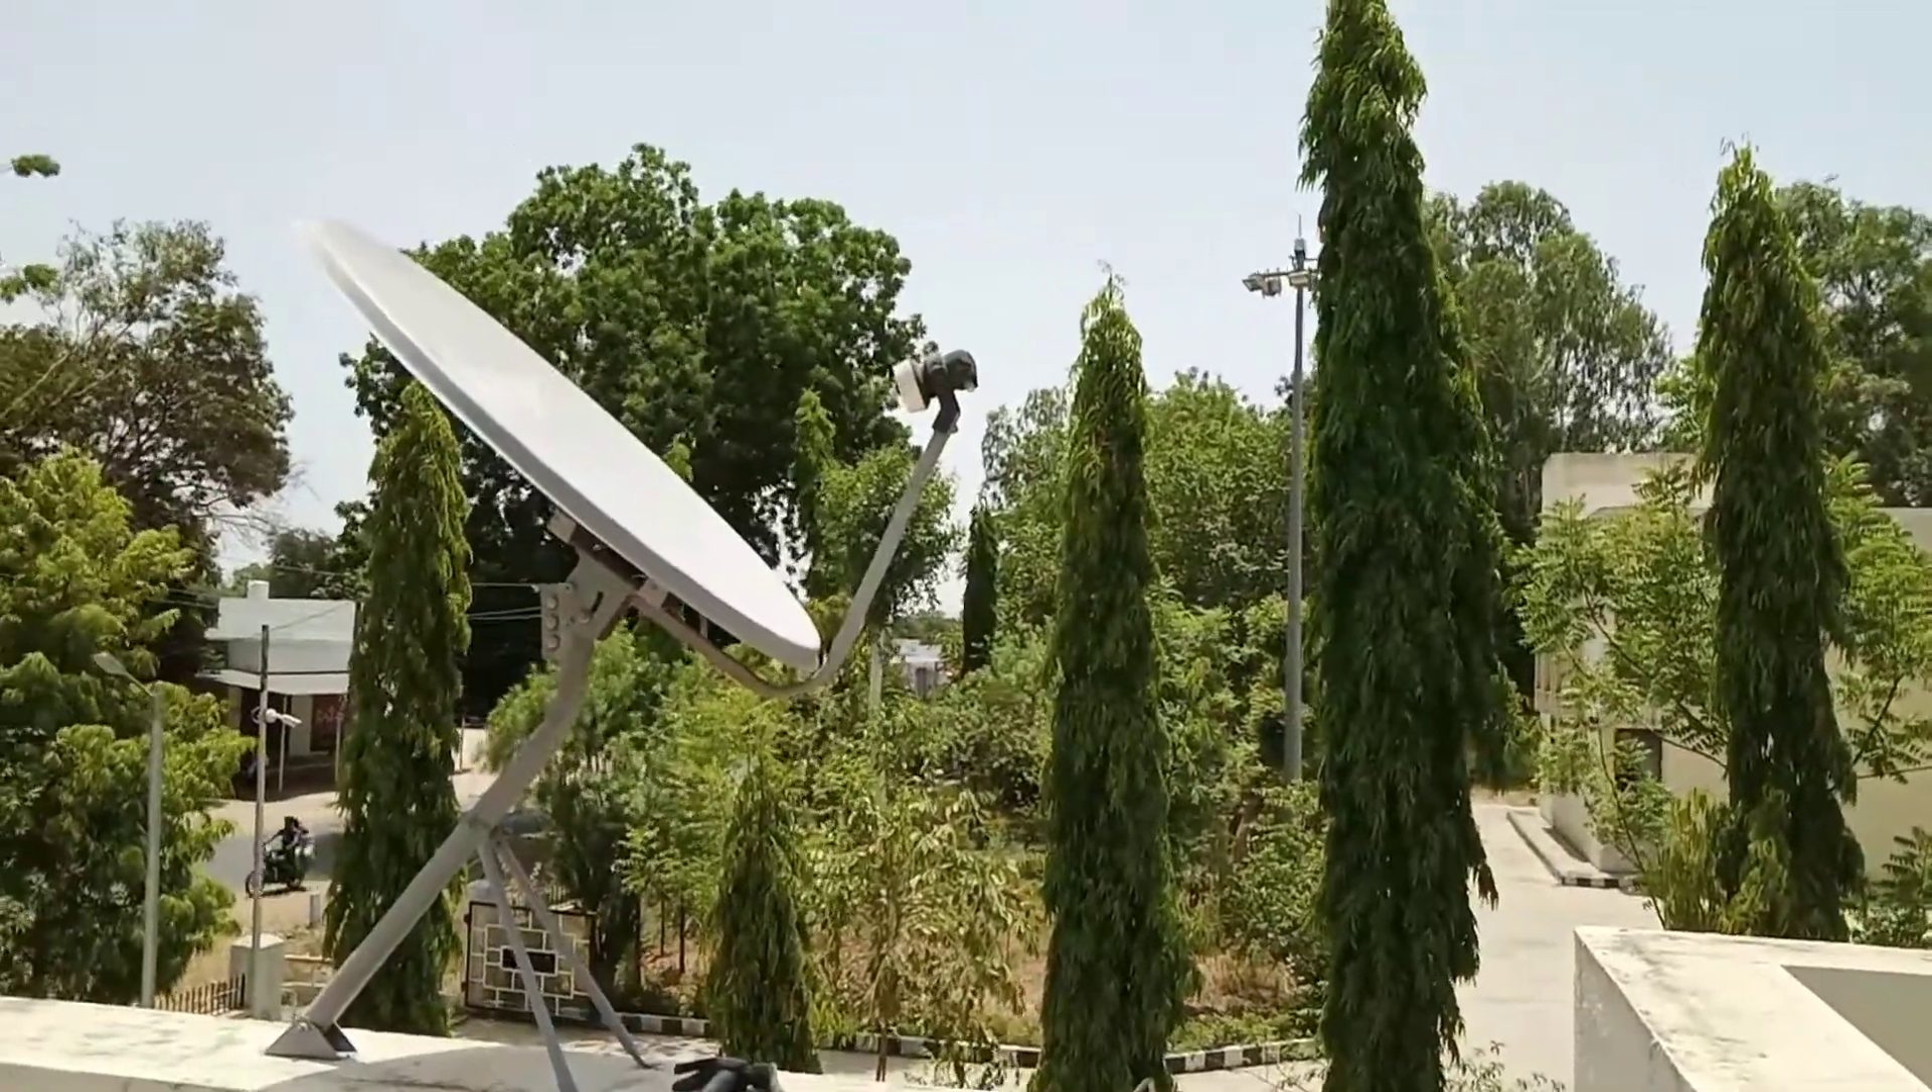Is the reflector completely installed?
Yes.